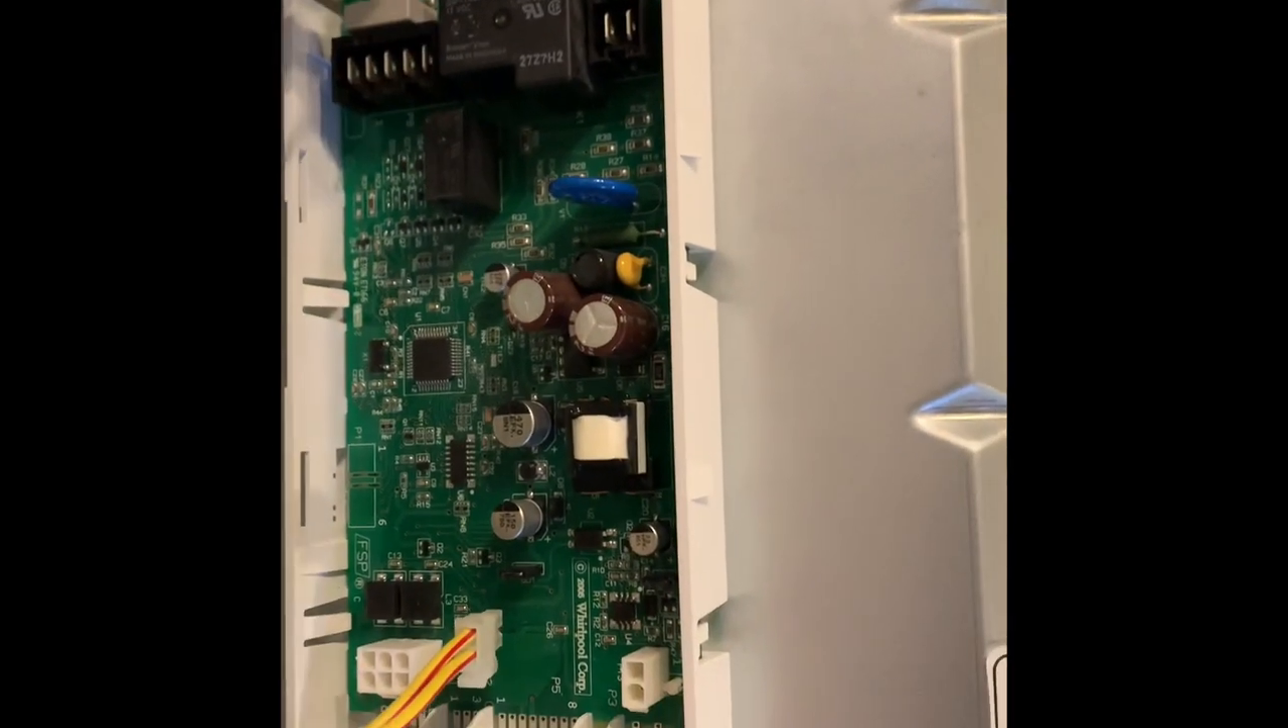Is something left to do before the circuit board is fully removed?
Yes.